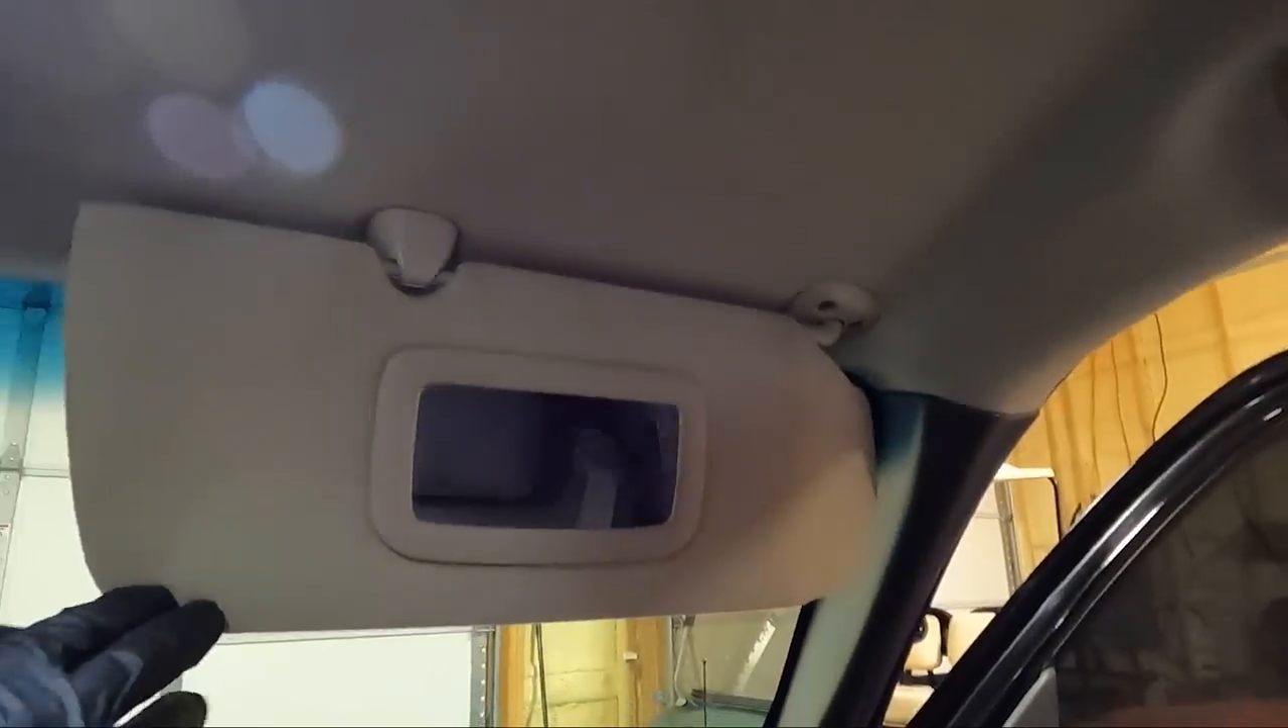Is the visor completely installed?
Yes.